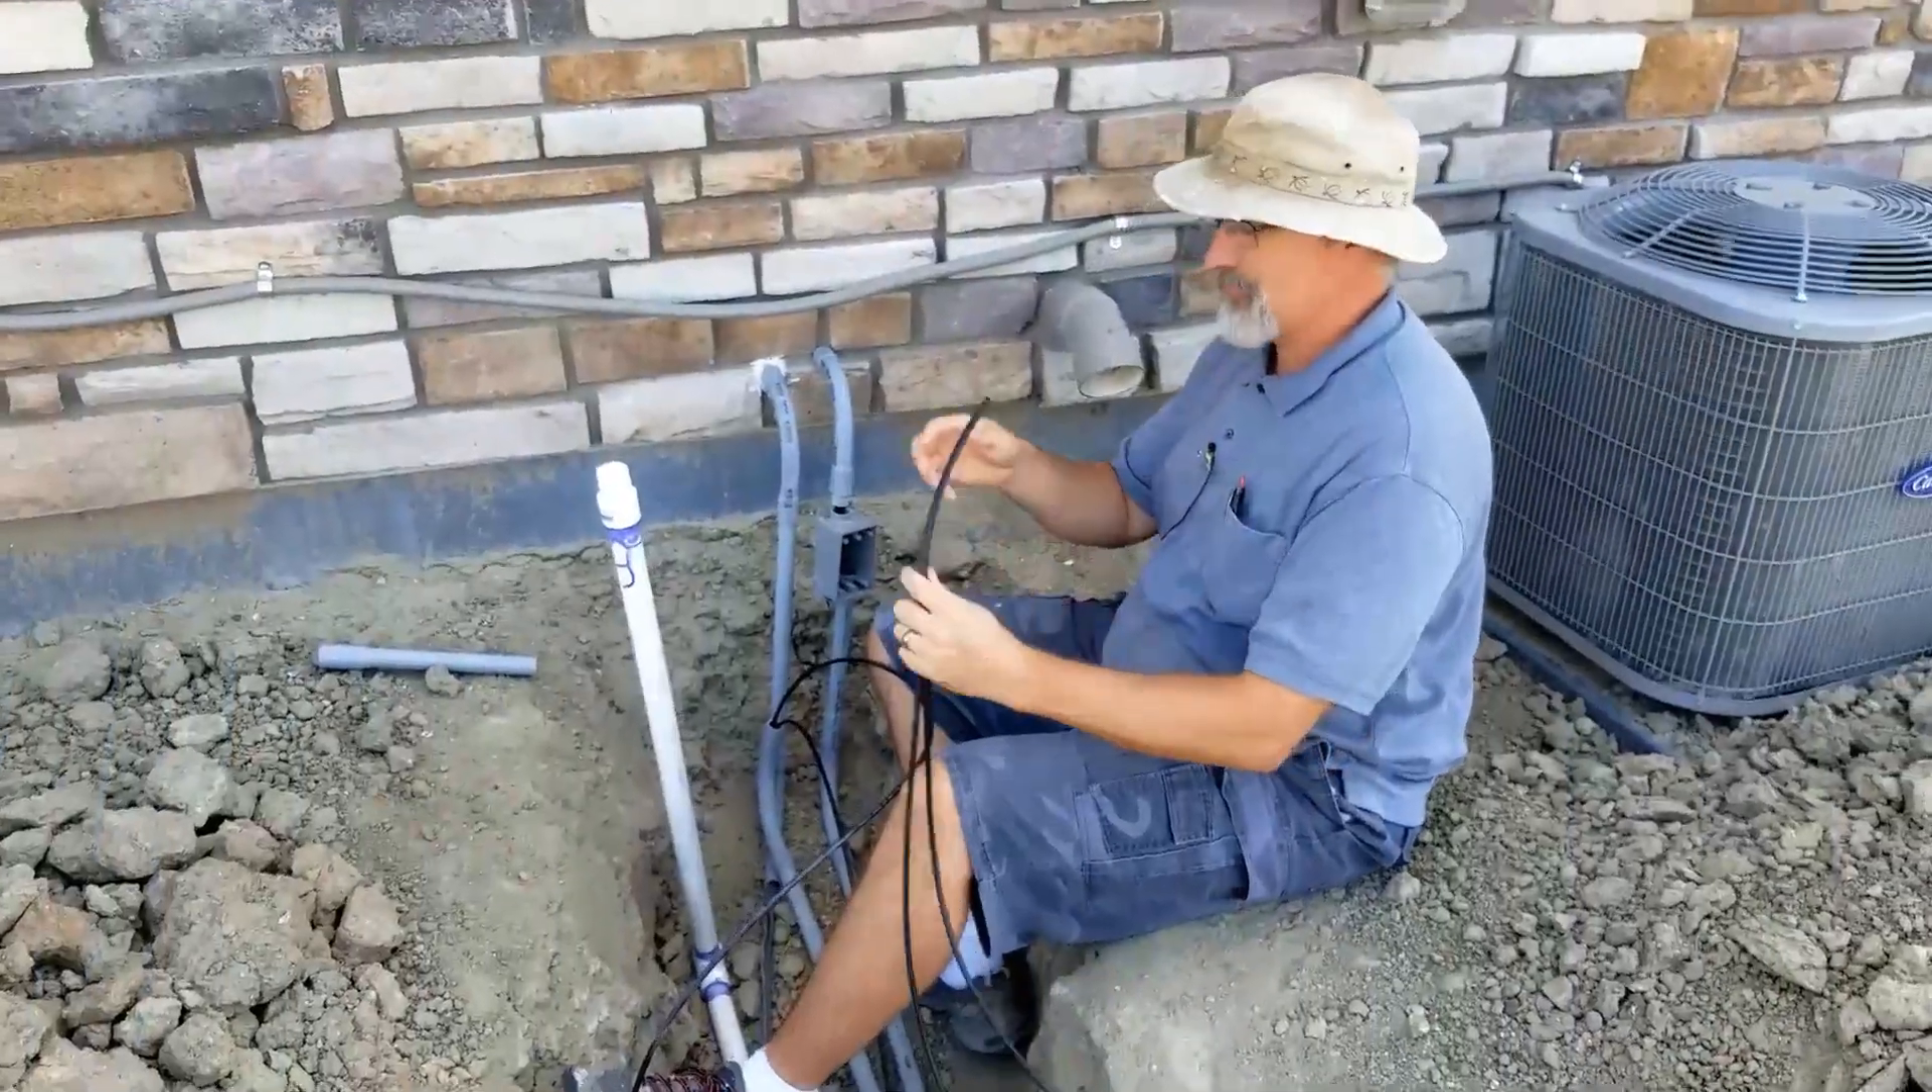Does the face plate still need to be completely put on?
Yes.